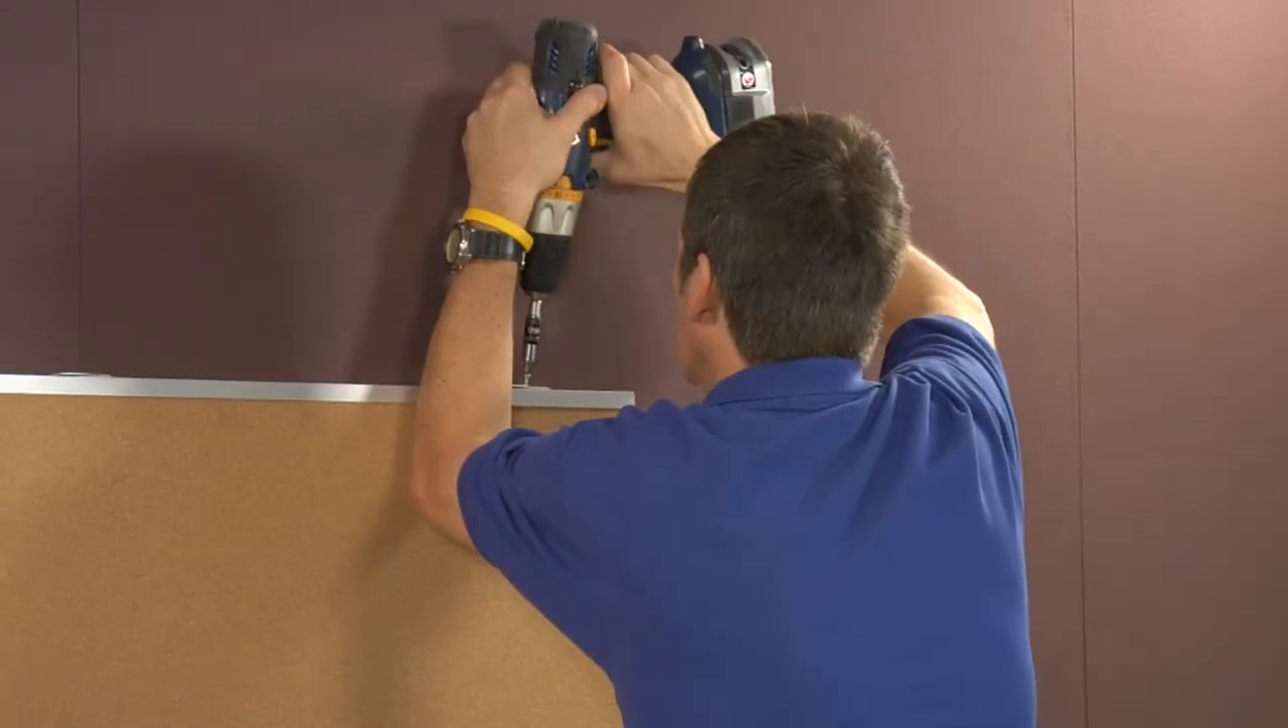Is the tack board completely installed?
No.